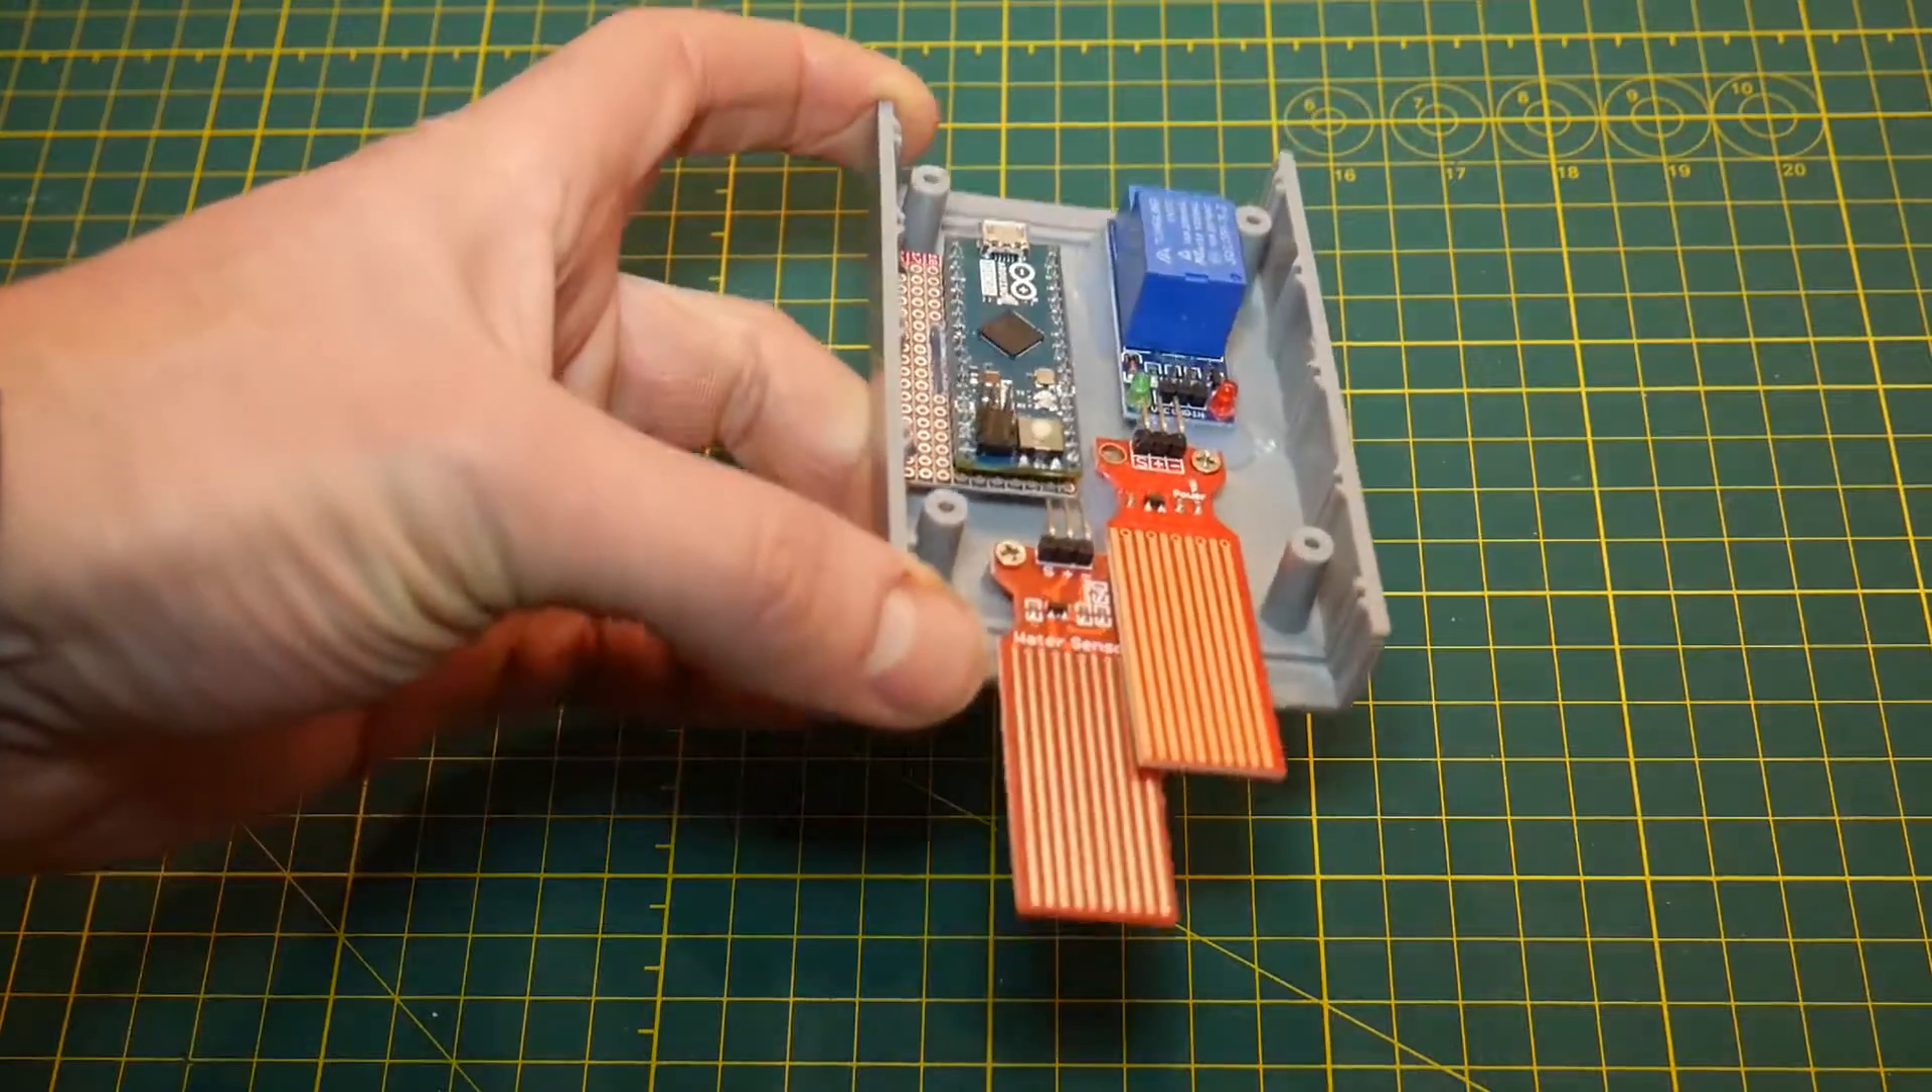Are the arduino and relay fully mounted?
Yes.